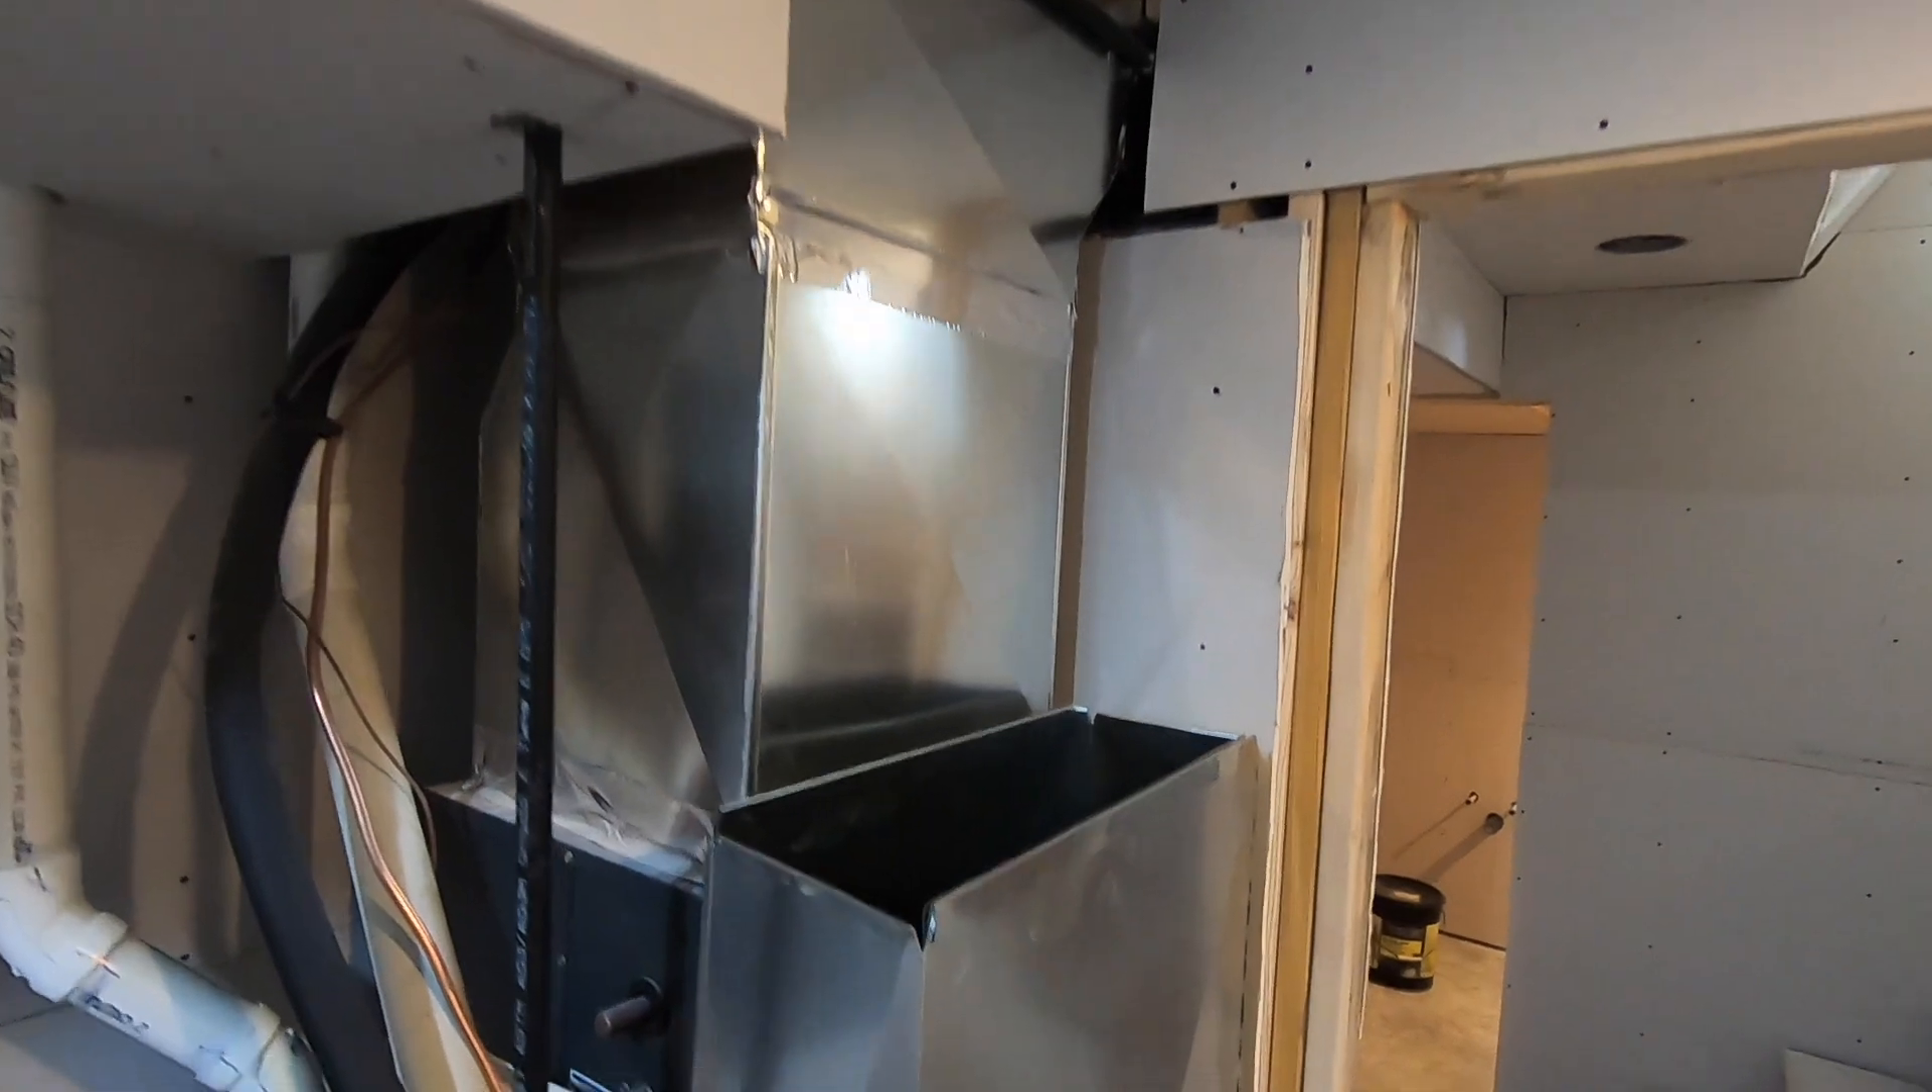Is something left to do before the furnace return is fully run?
Yes.